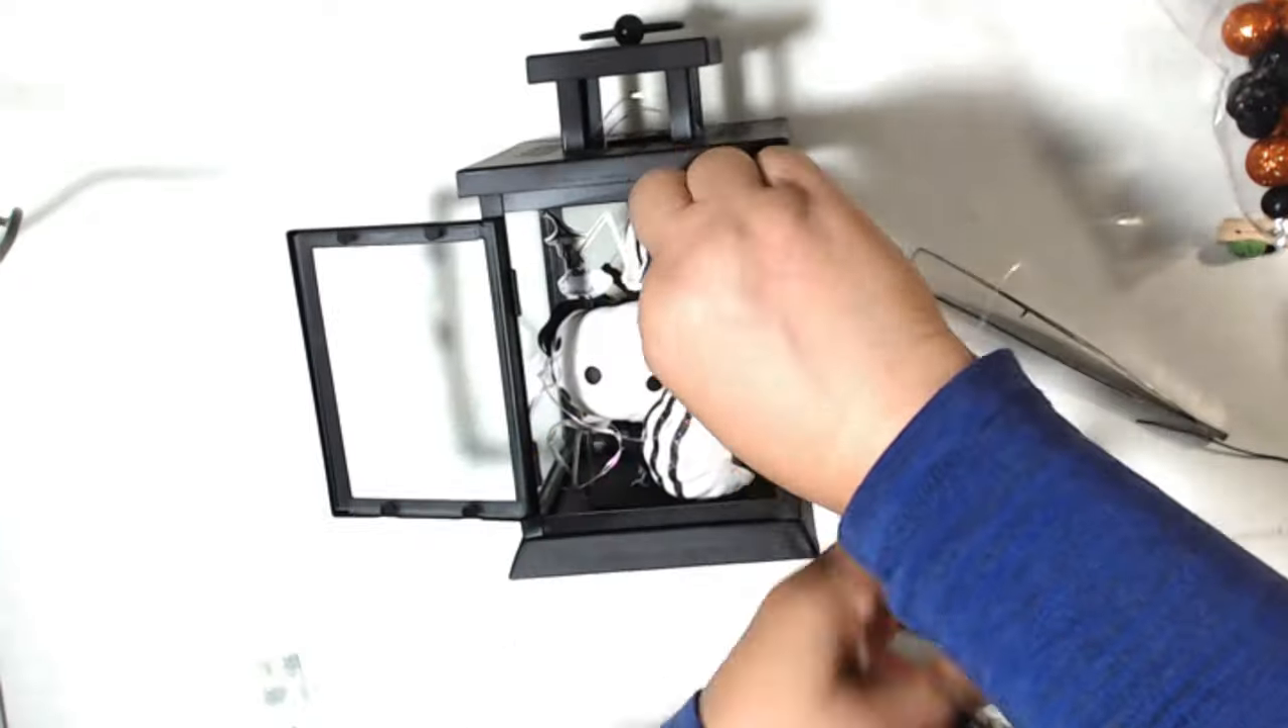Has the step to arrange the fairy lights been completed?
No.